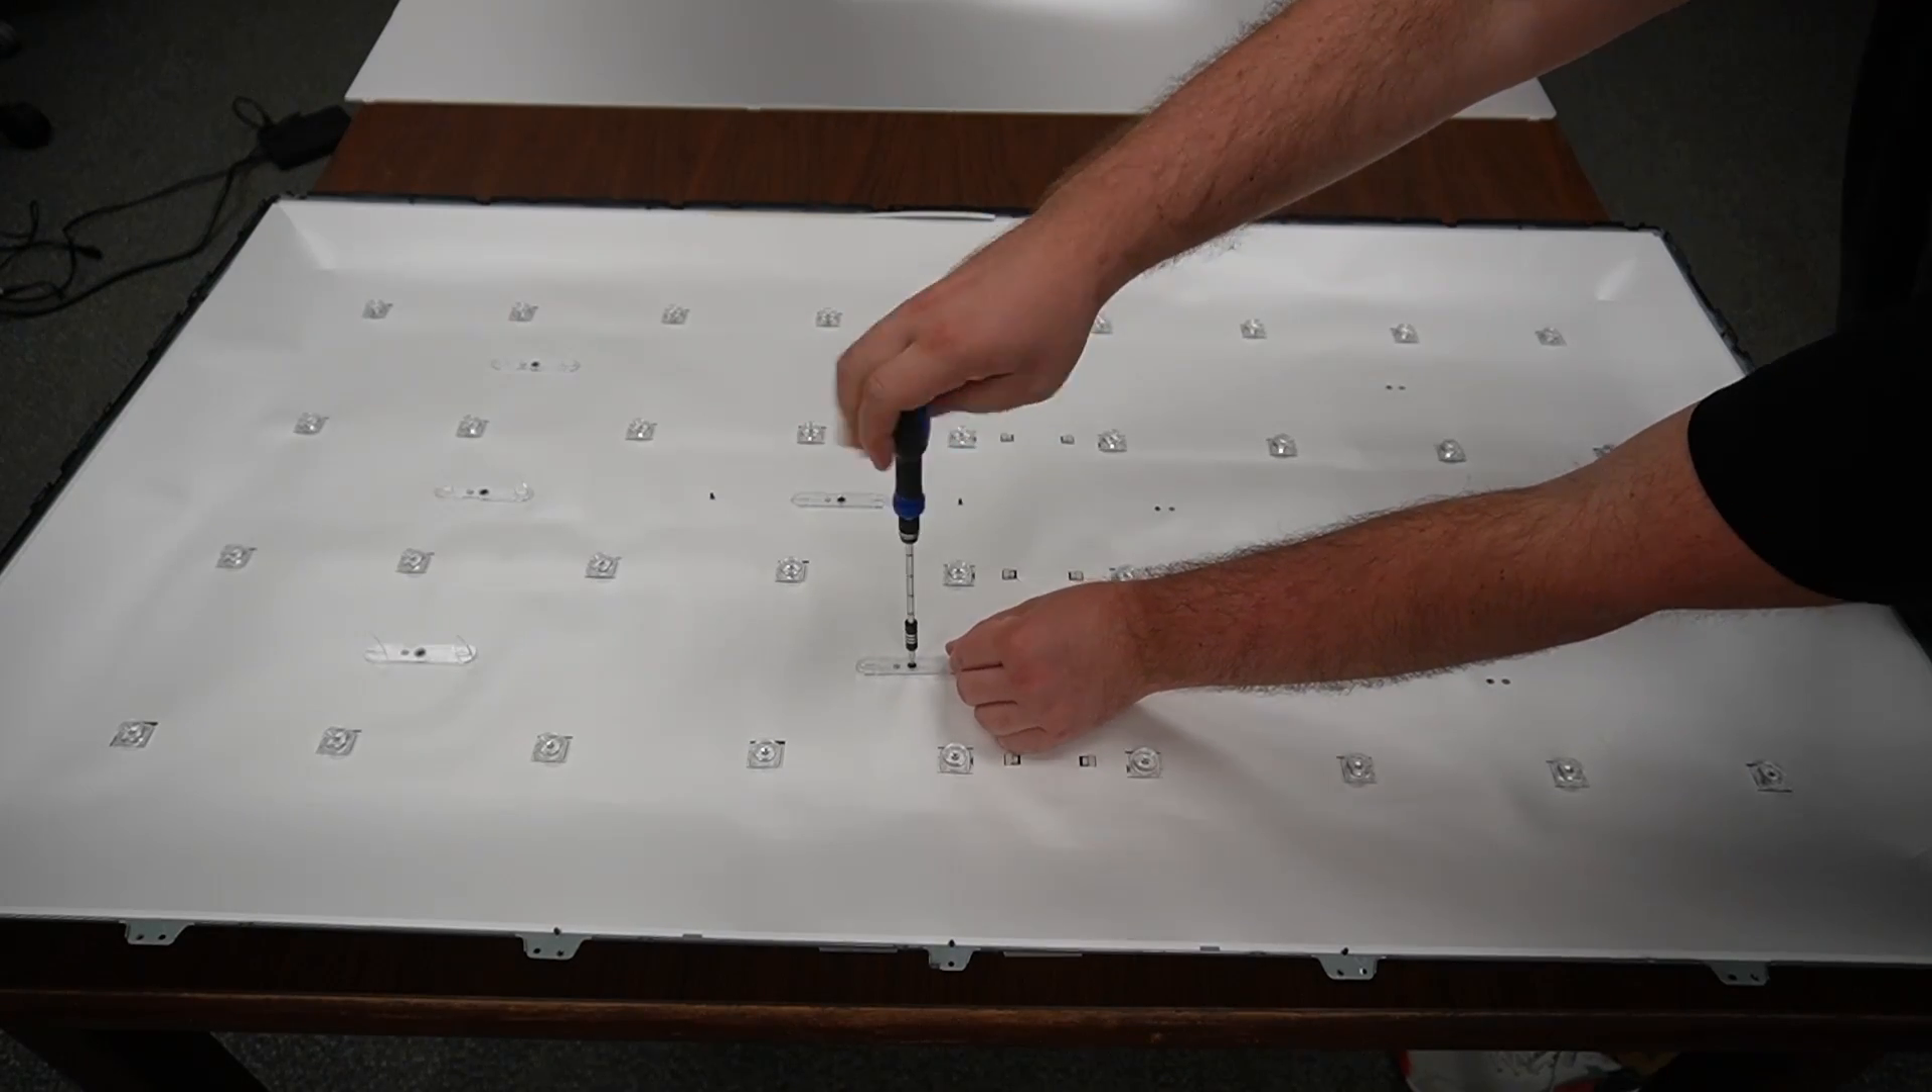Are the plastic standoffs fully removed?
No.